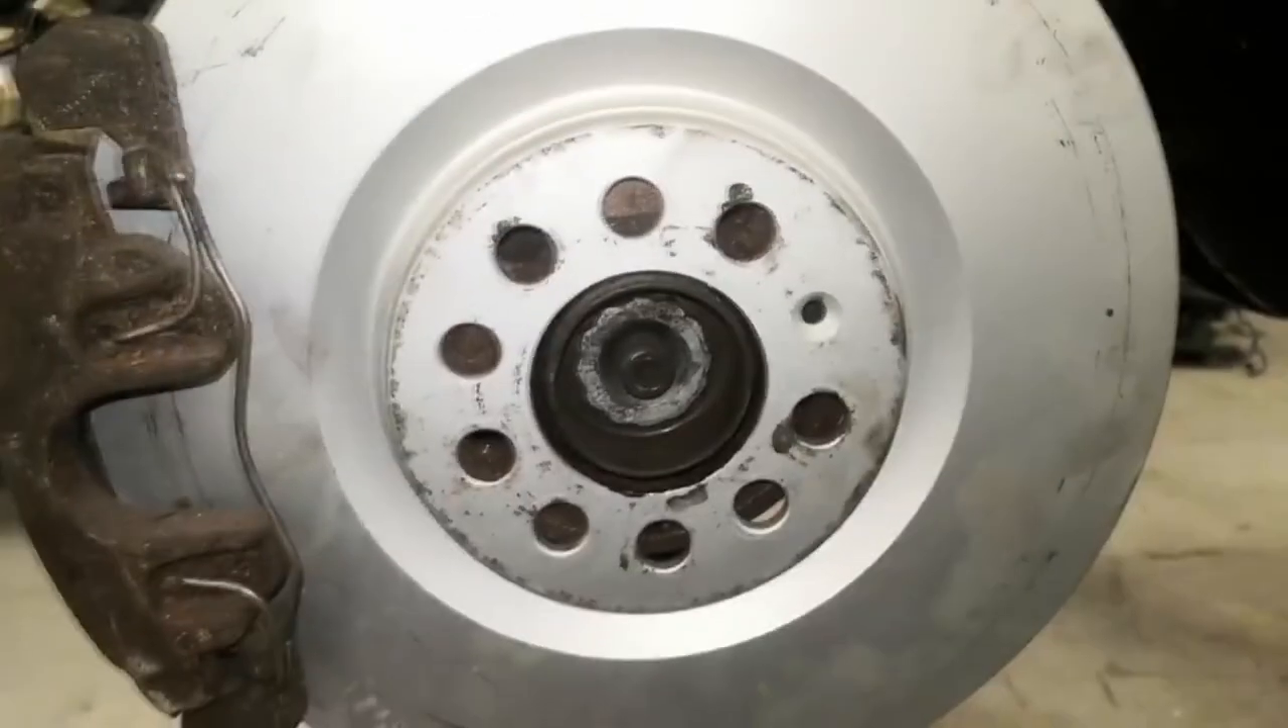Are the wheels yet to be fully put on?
Yes.